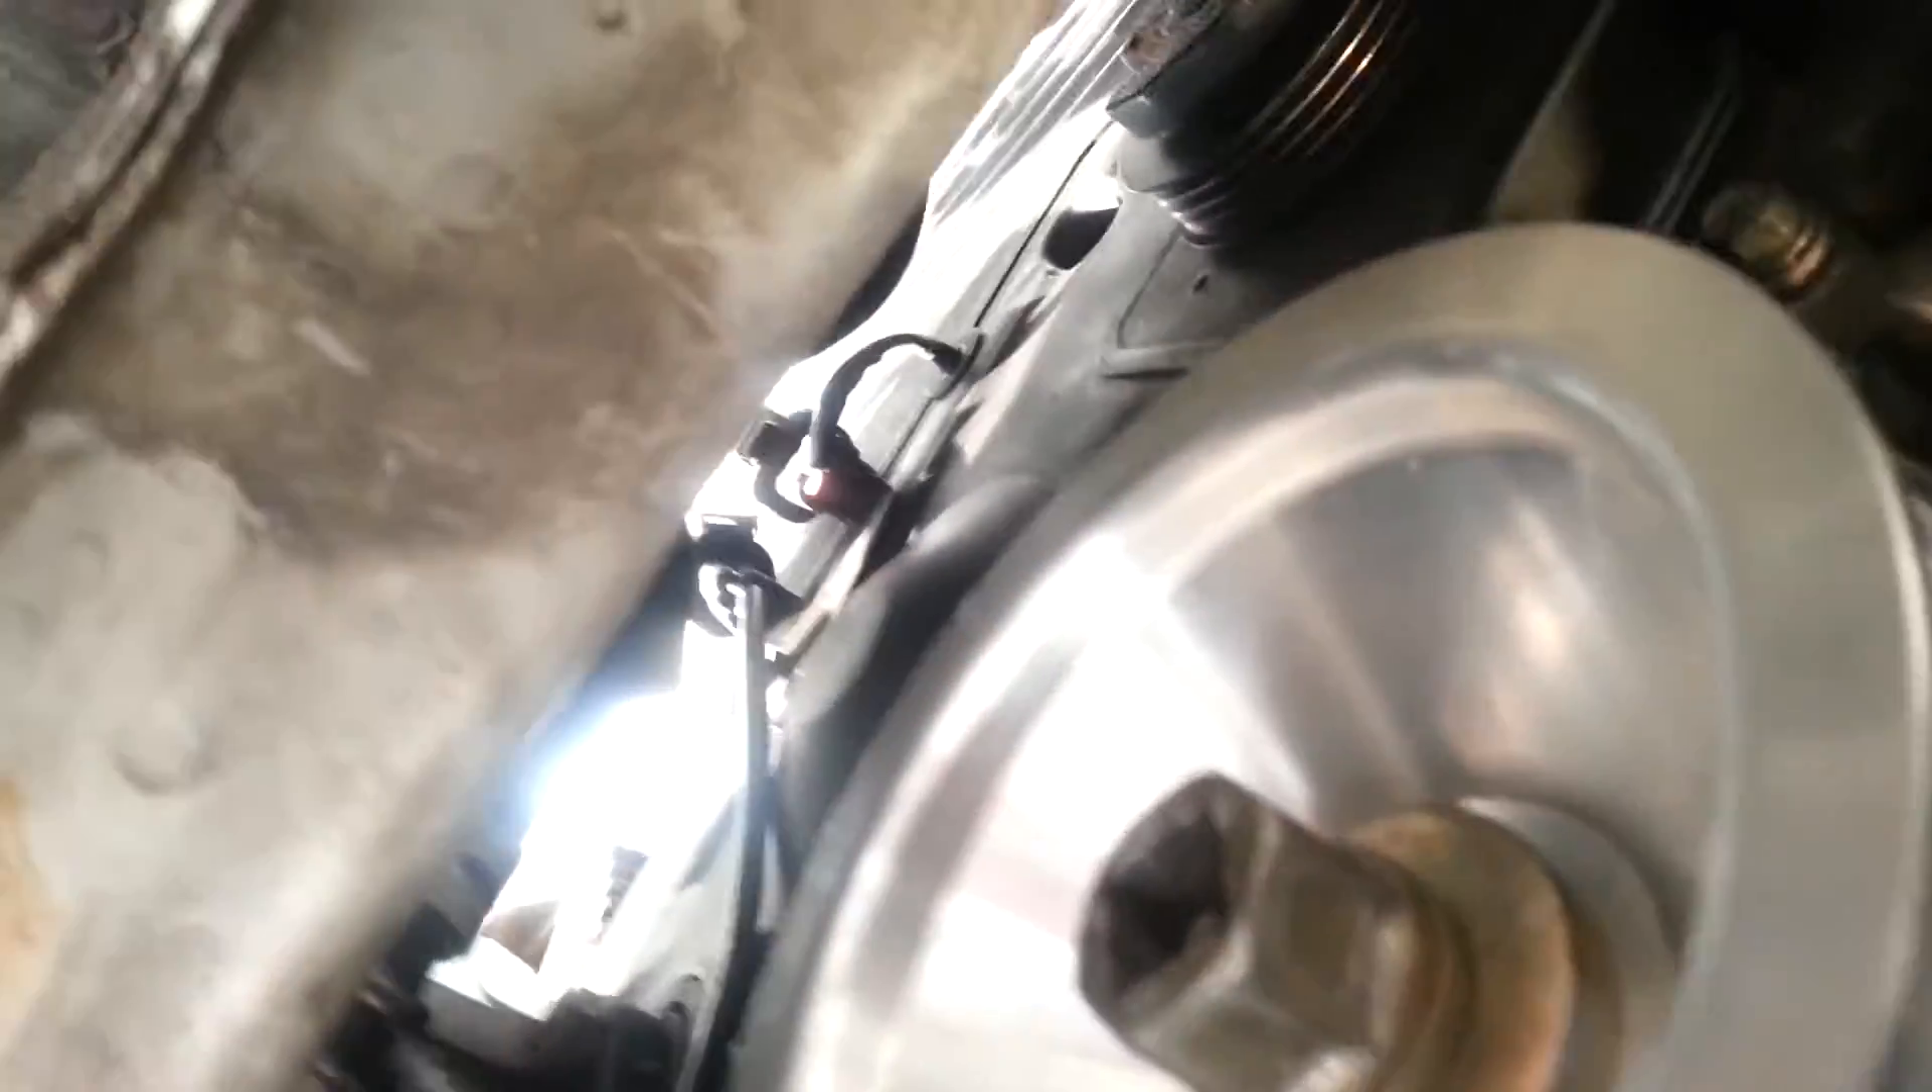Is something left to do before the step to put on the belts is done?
Yes.